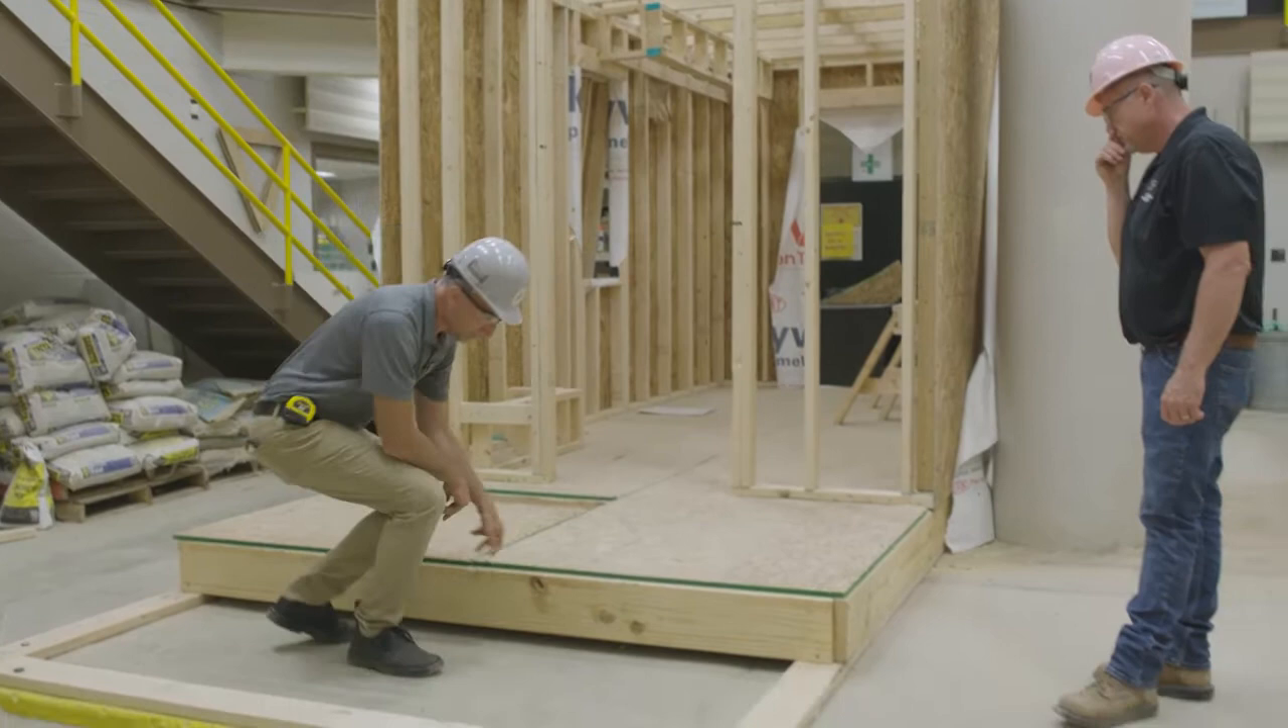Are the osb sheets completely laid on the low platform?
Yes.